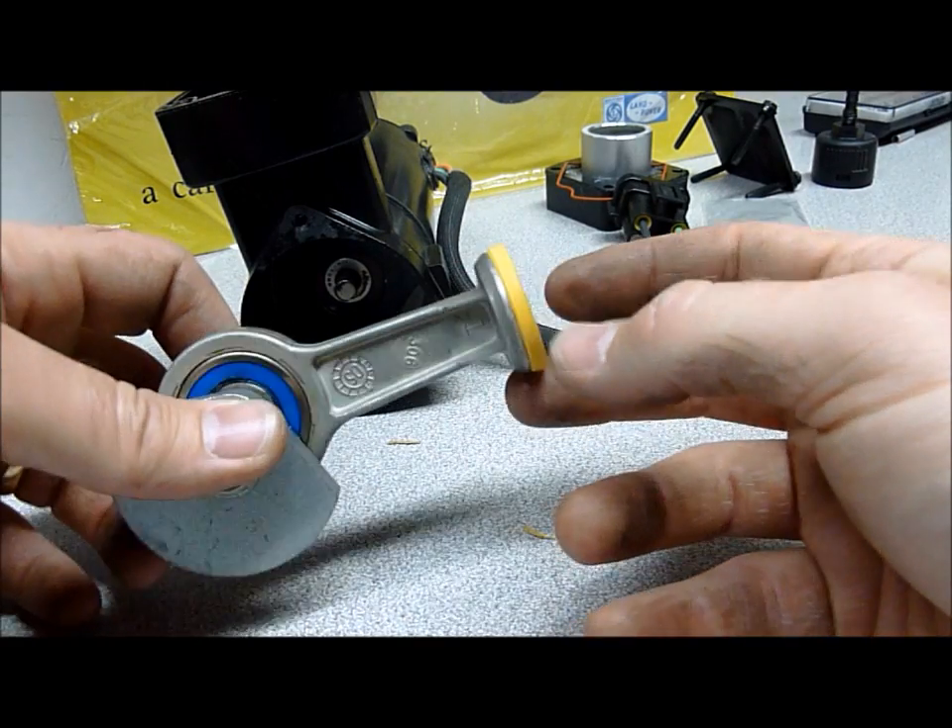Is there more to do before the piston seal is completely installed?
No.